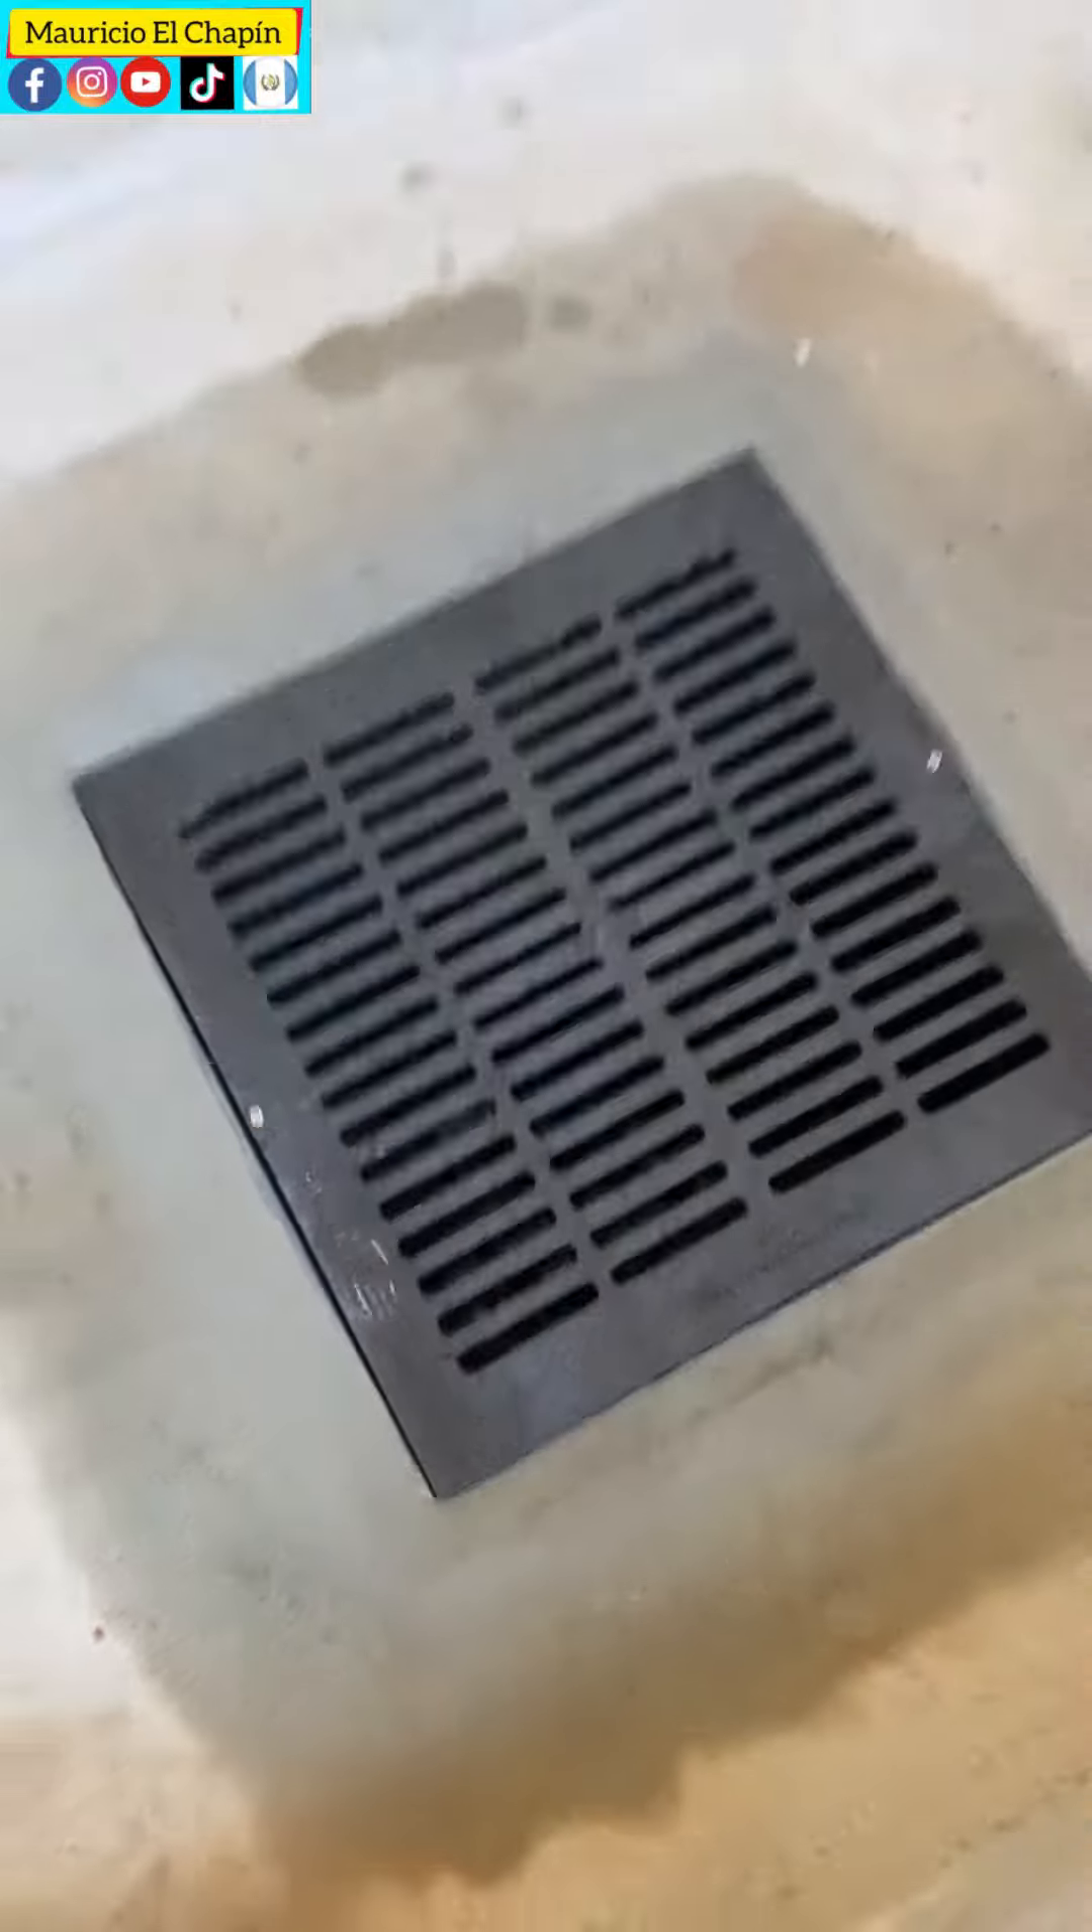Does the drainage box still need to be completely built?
No.